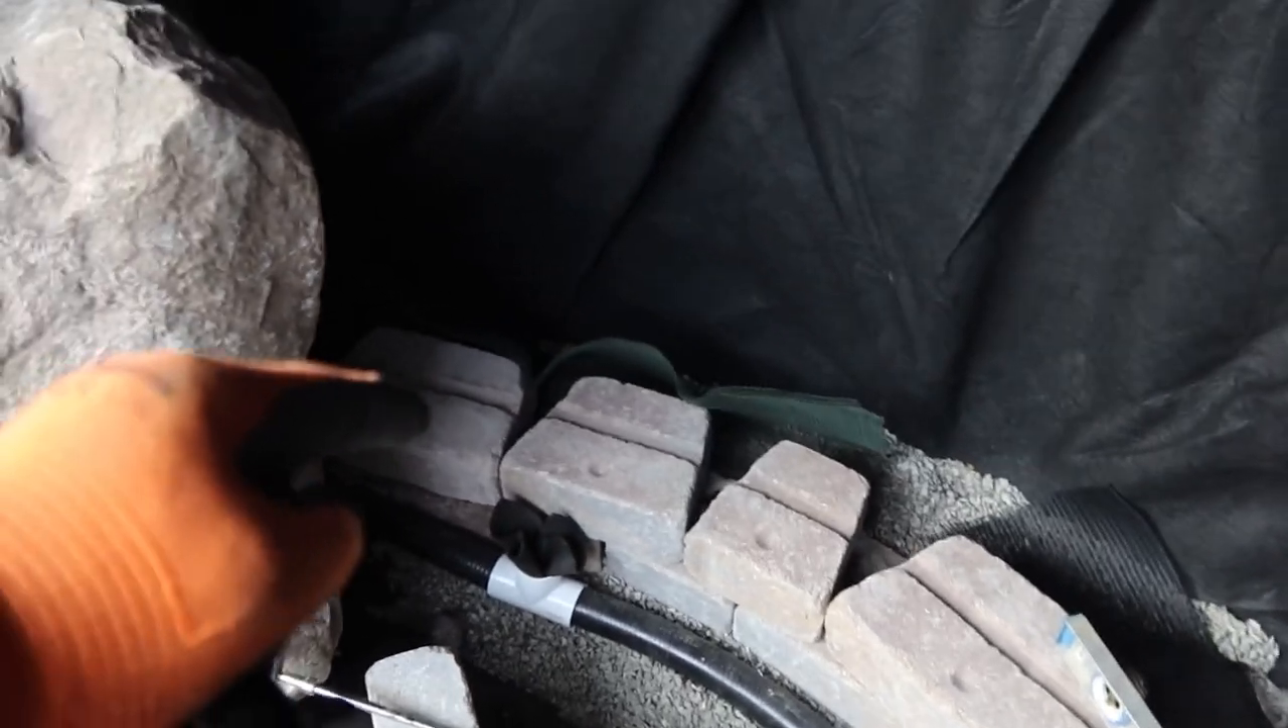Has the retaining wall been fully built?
No.